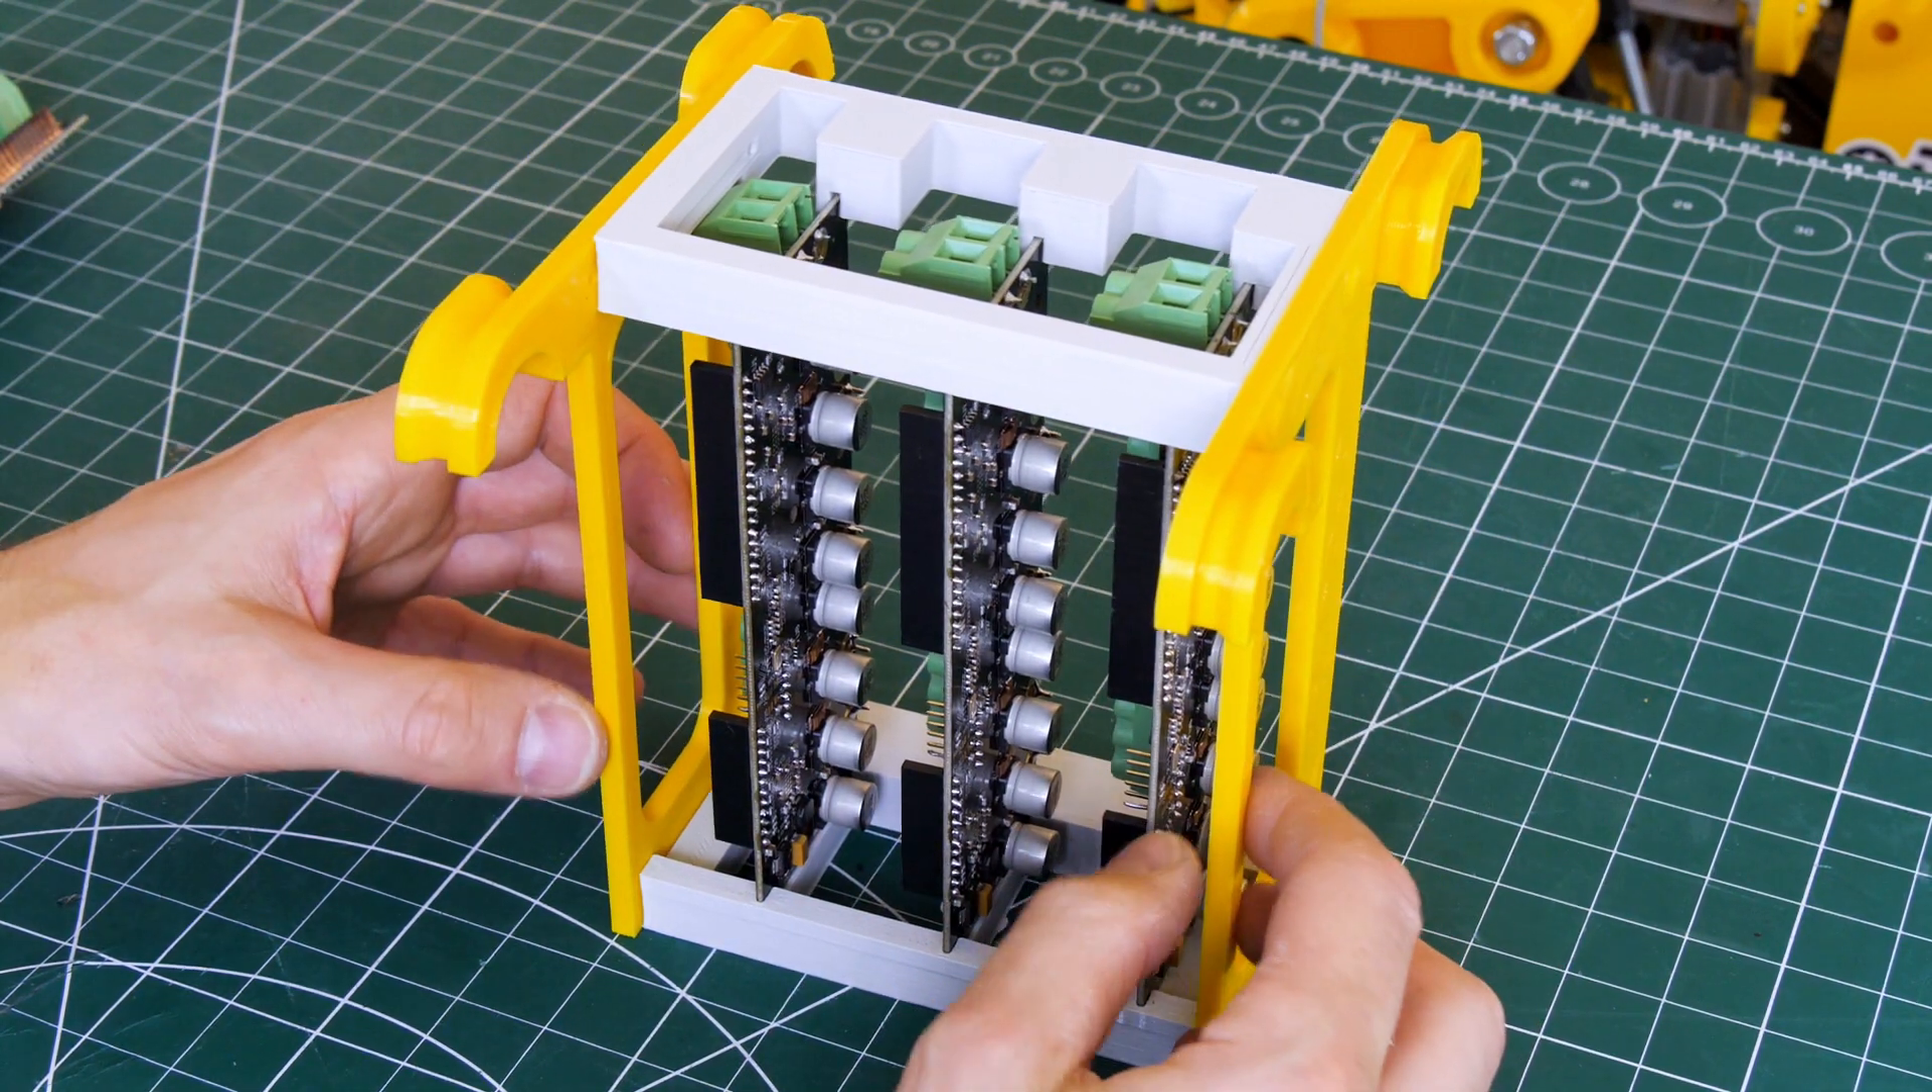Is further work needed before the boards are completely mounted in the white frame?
No.